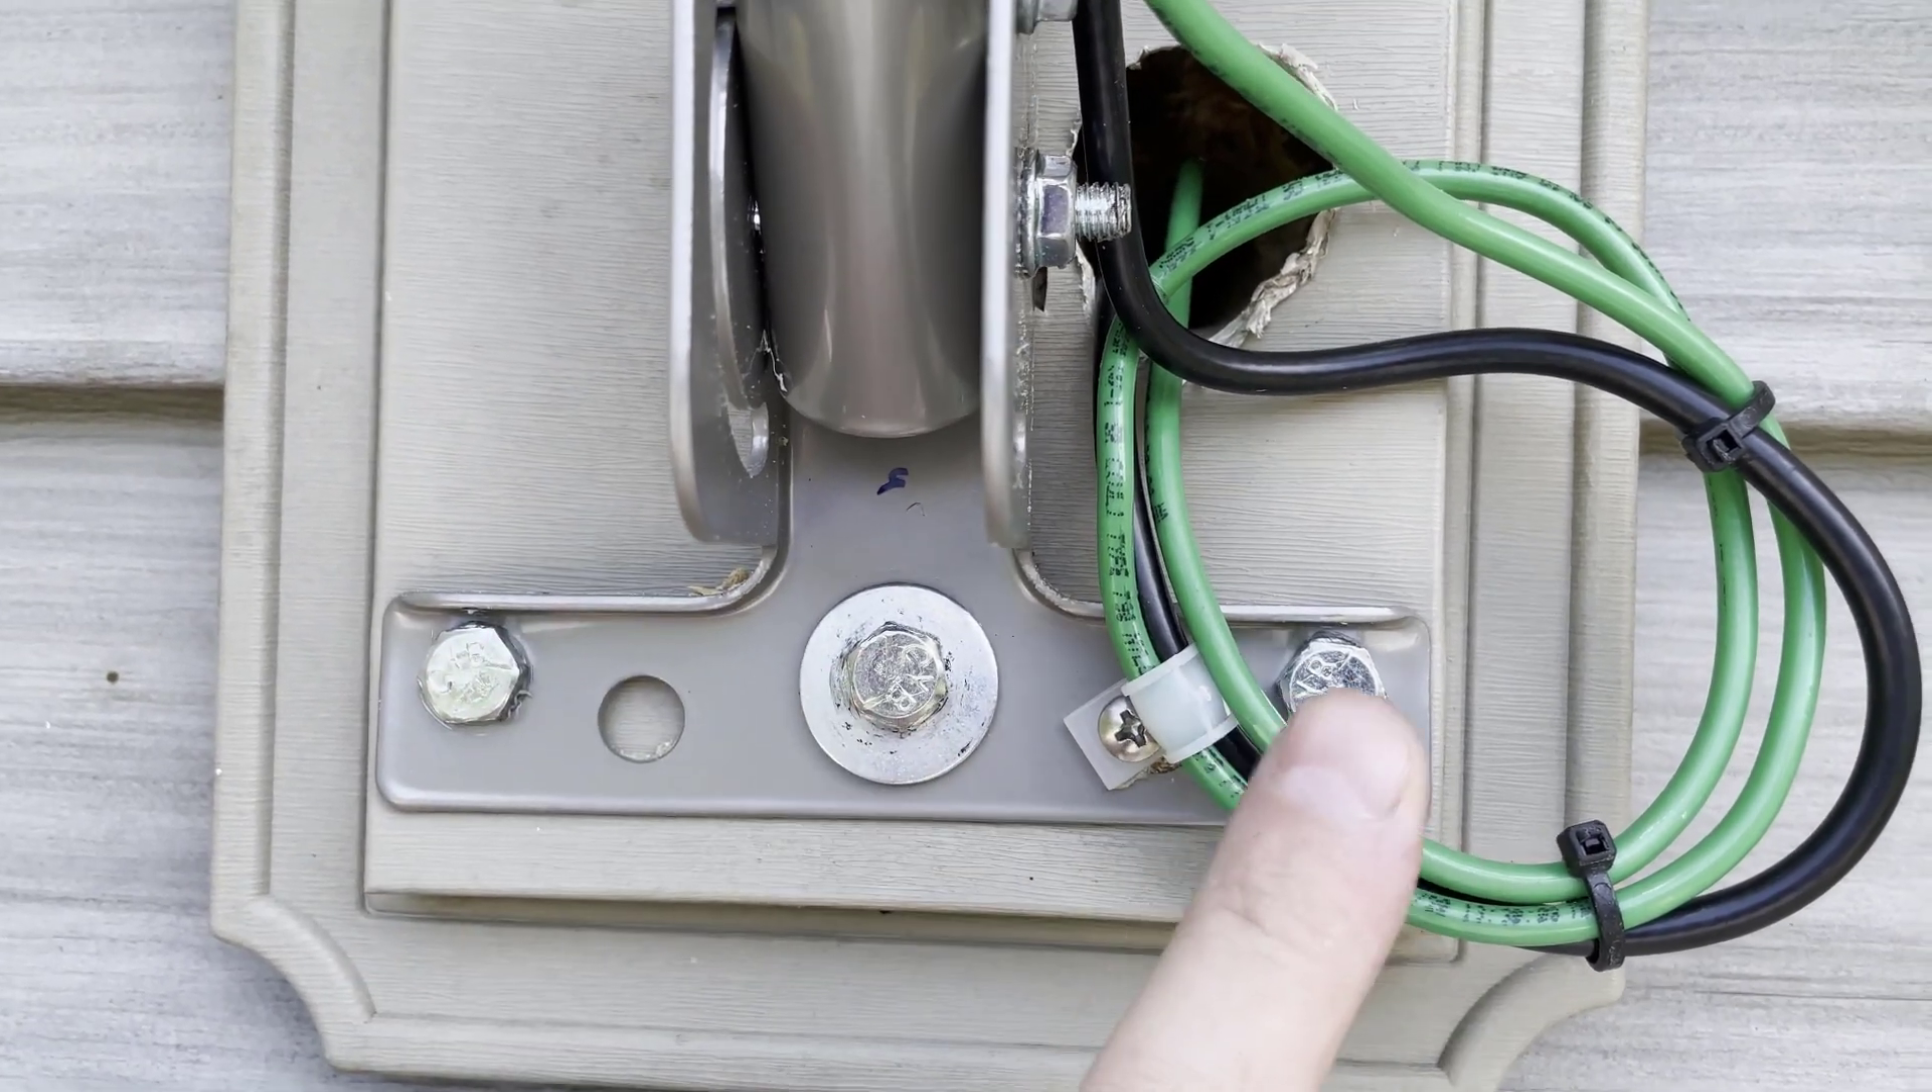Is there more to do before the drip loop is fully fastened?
No.